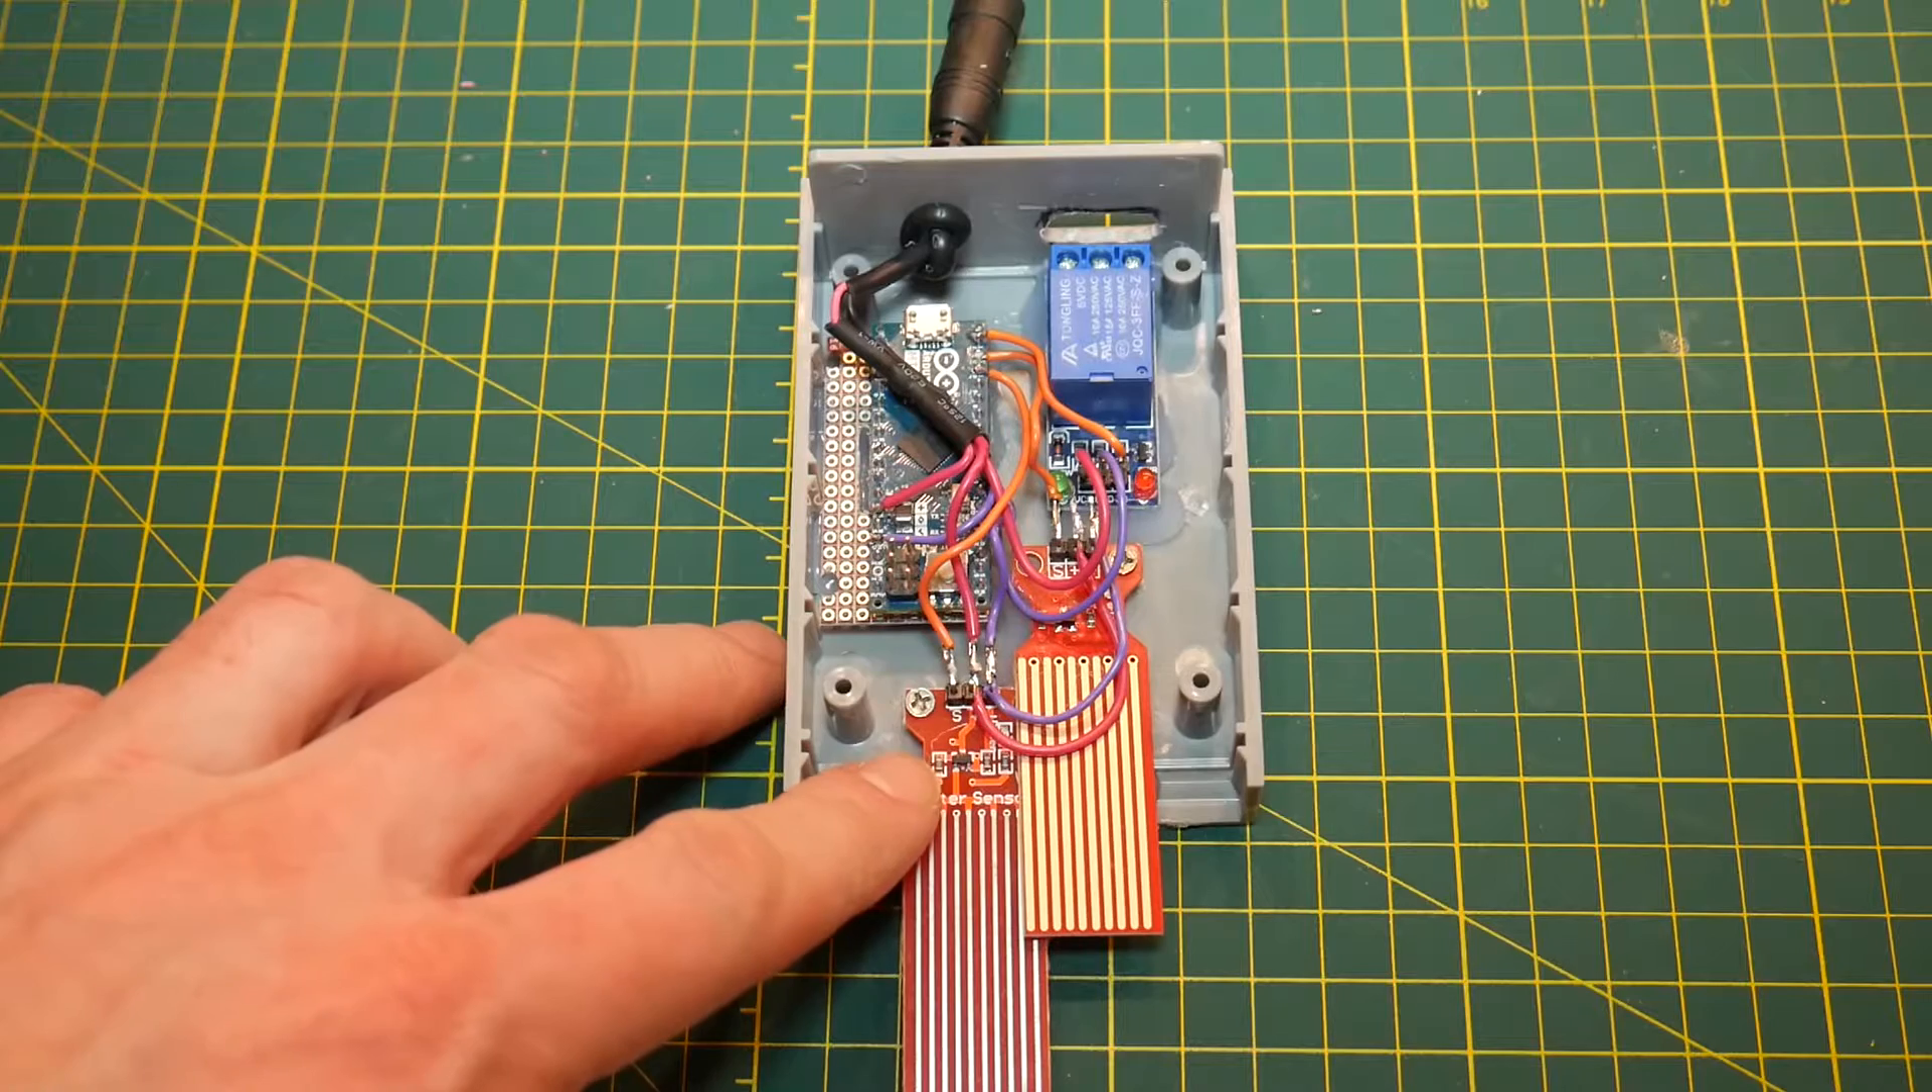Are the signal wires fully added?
Yes.